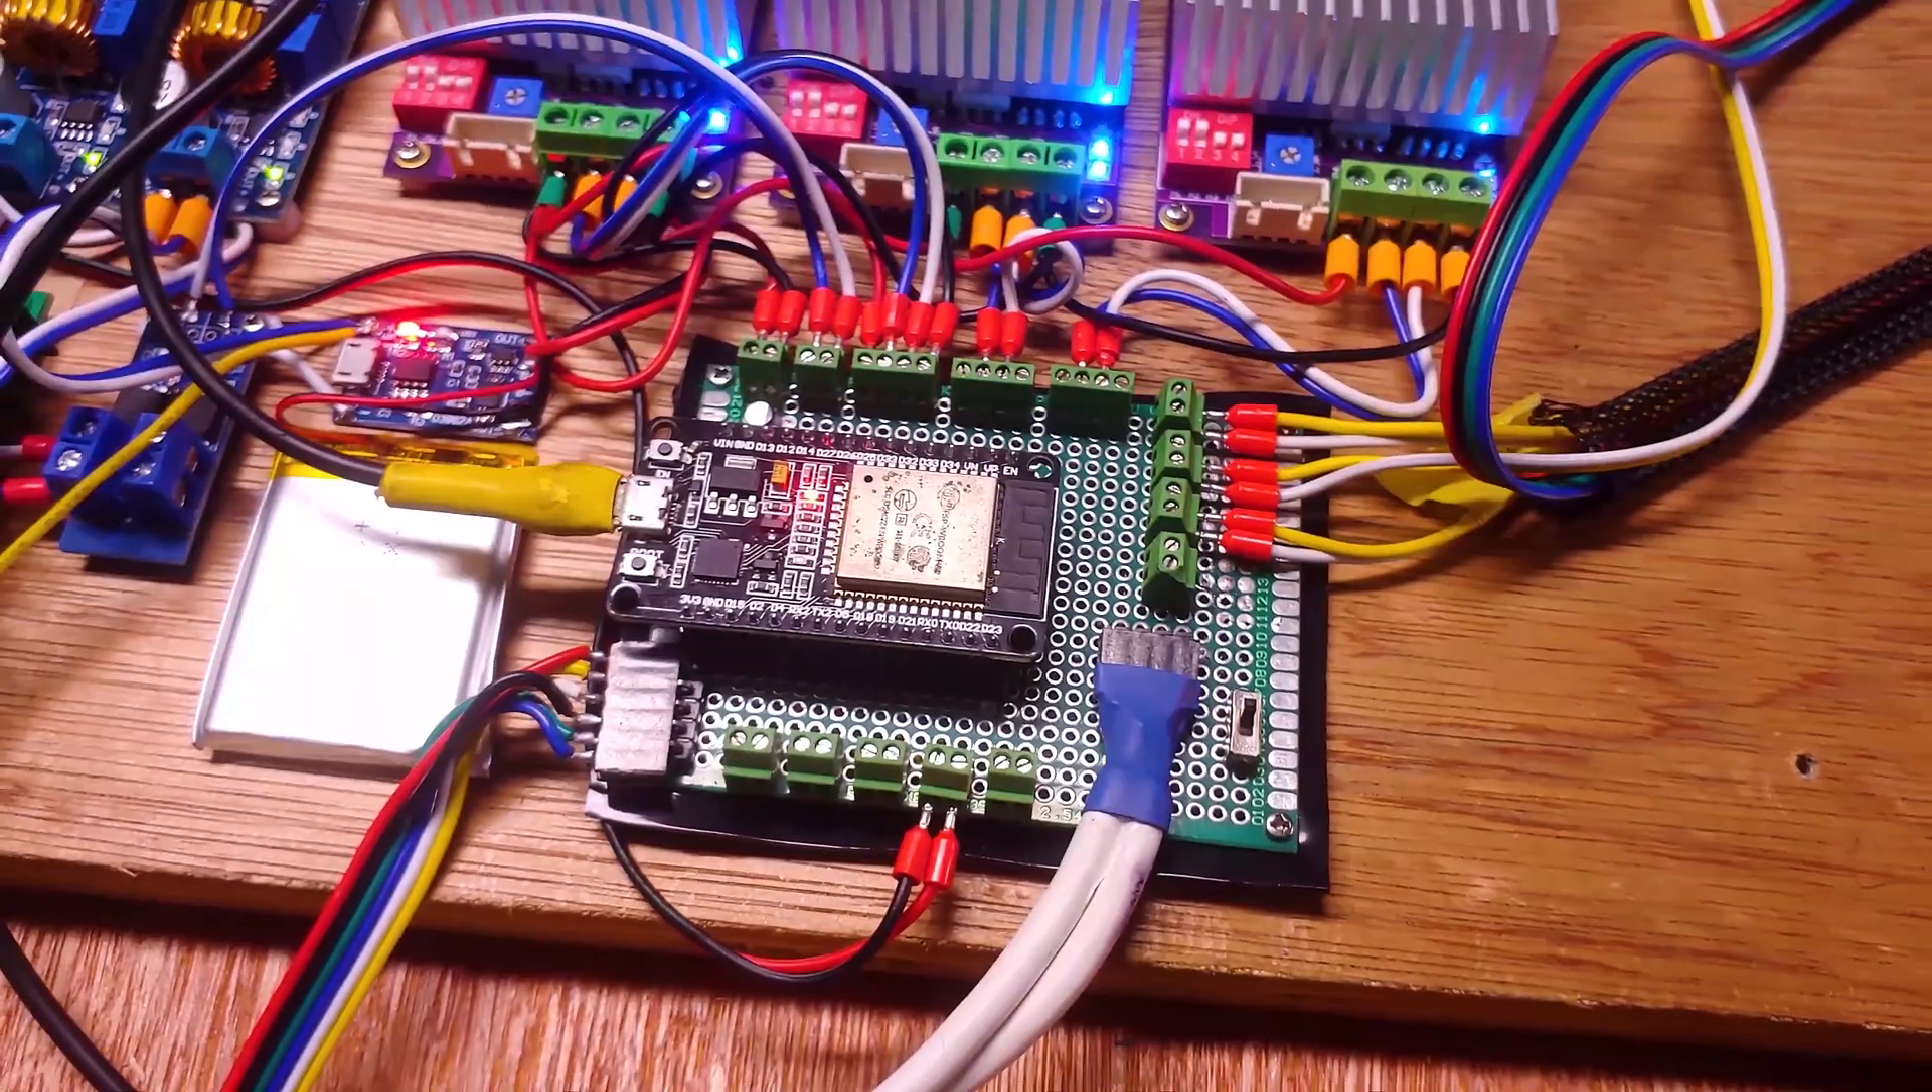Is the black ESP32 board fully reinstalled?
Yes.